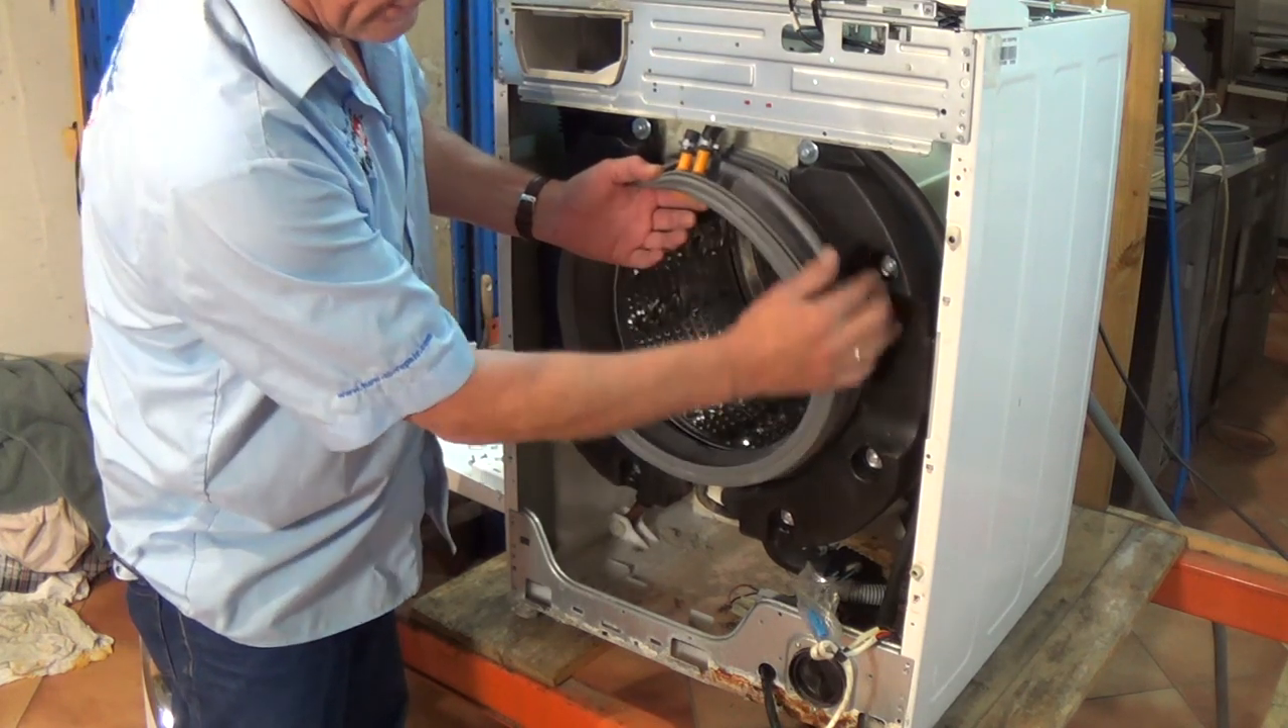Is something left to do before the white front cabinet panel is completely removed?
No.